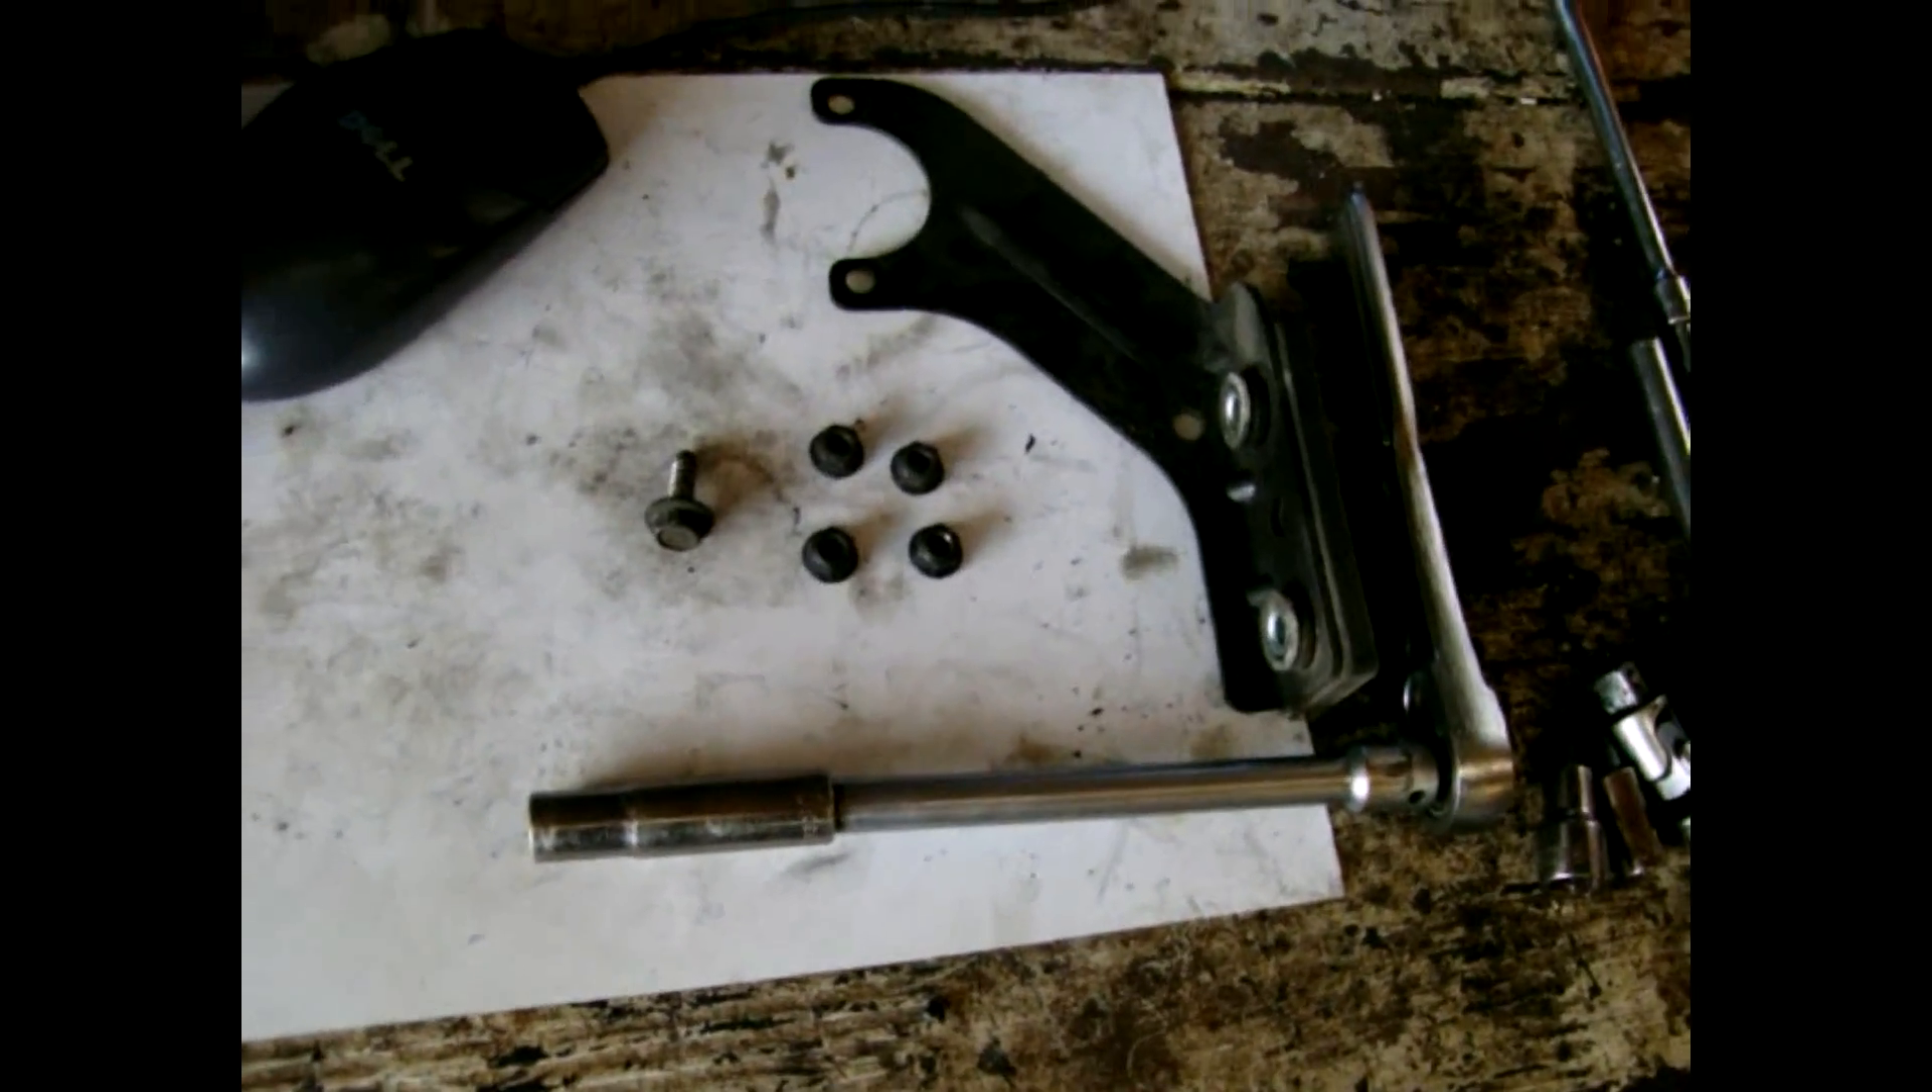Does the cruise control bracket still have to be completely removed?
No.